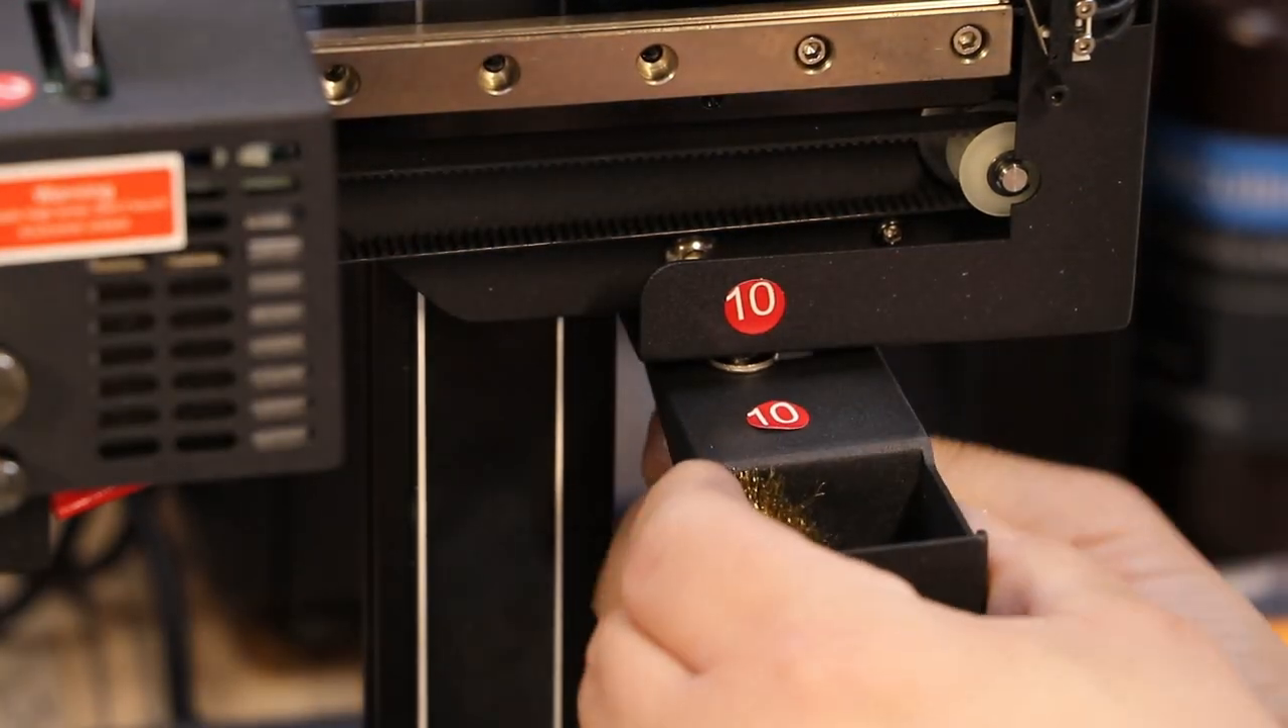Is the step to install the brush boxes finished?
No.